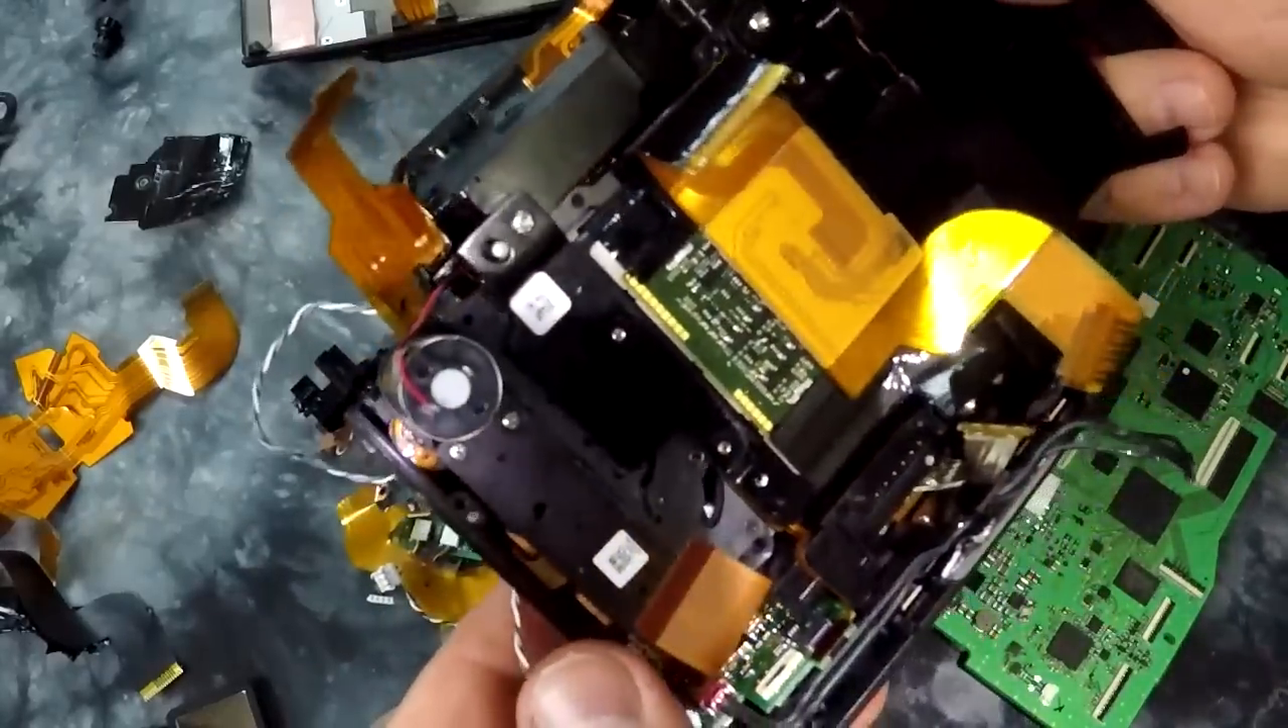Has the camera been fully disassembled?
No.